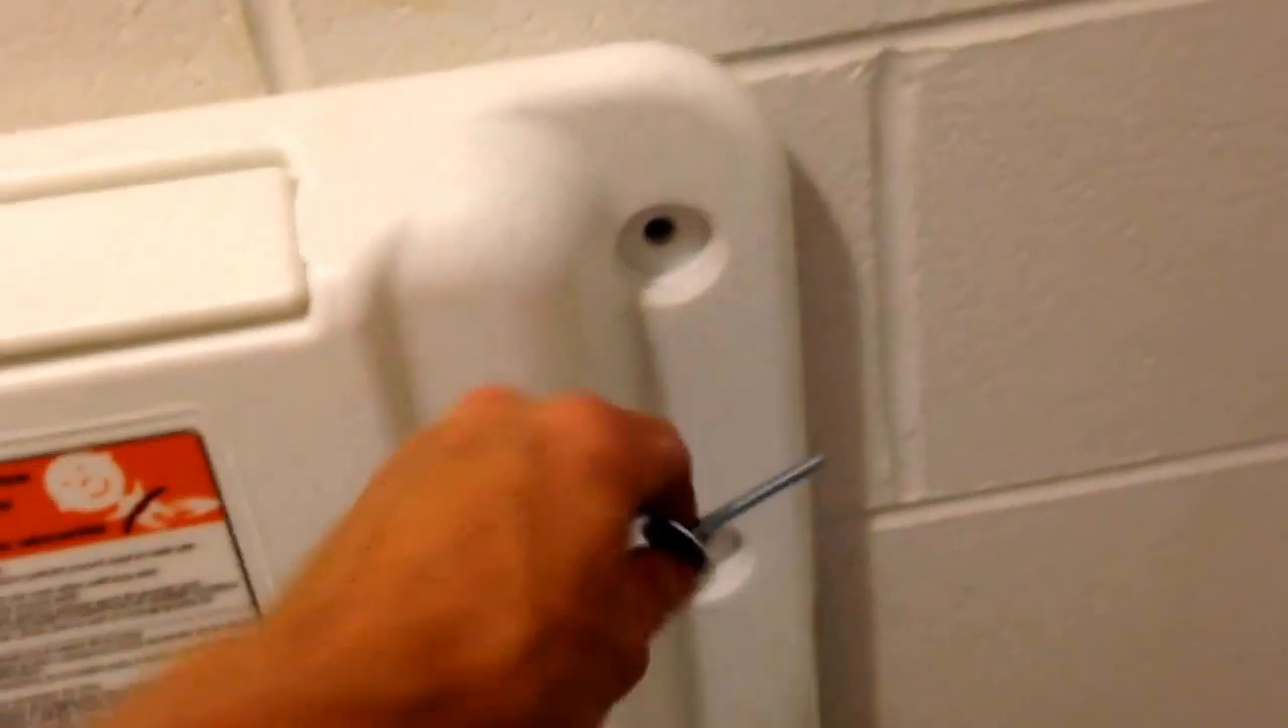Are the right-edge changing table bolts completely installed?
No.